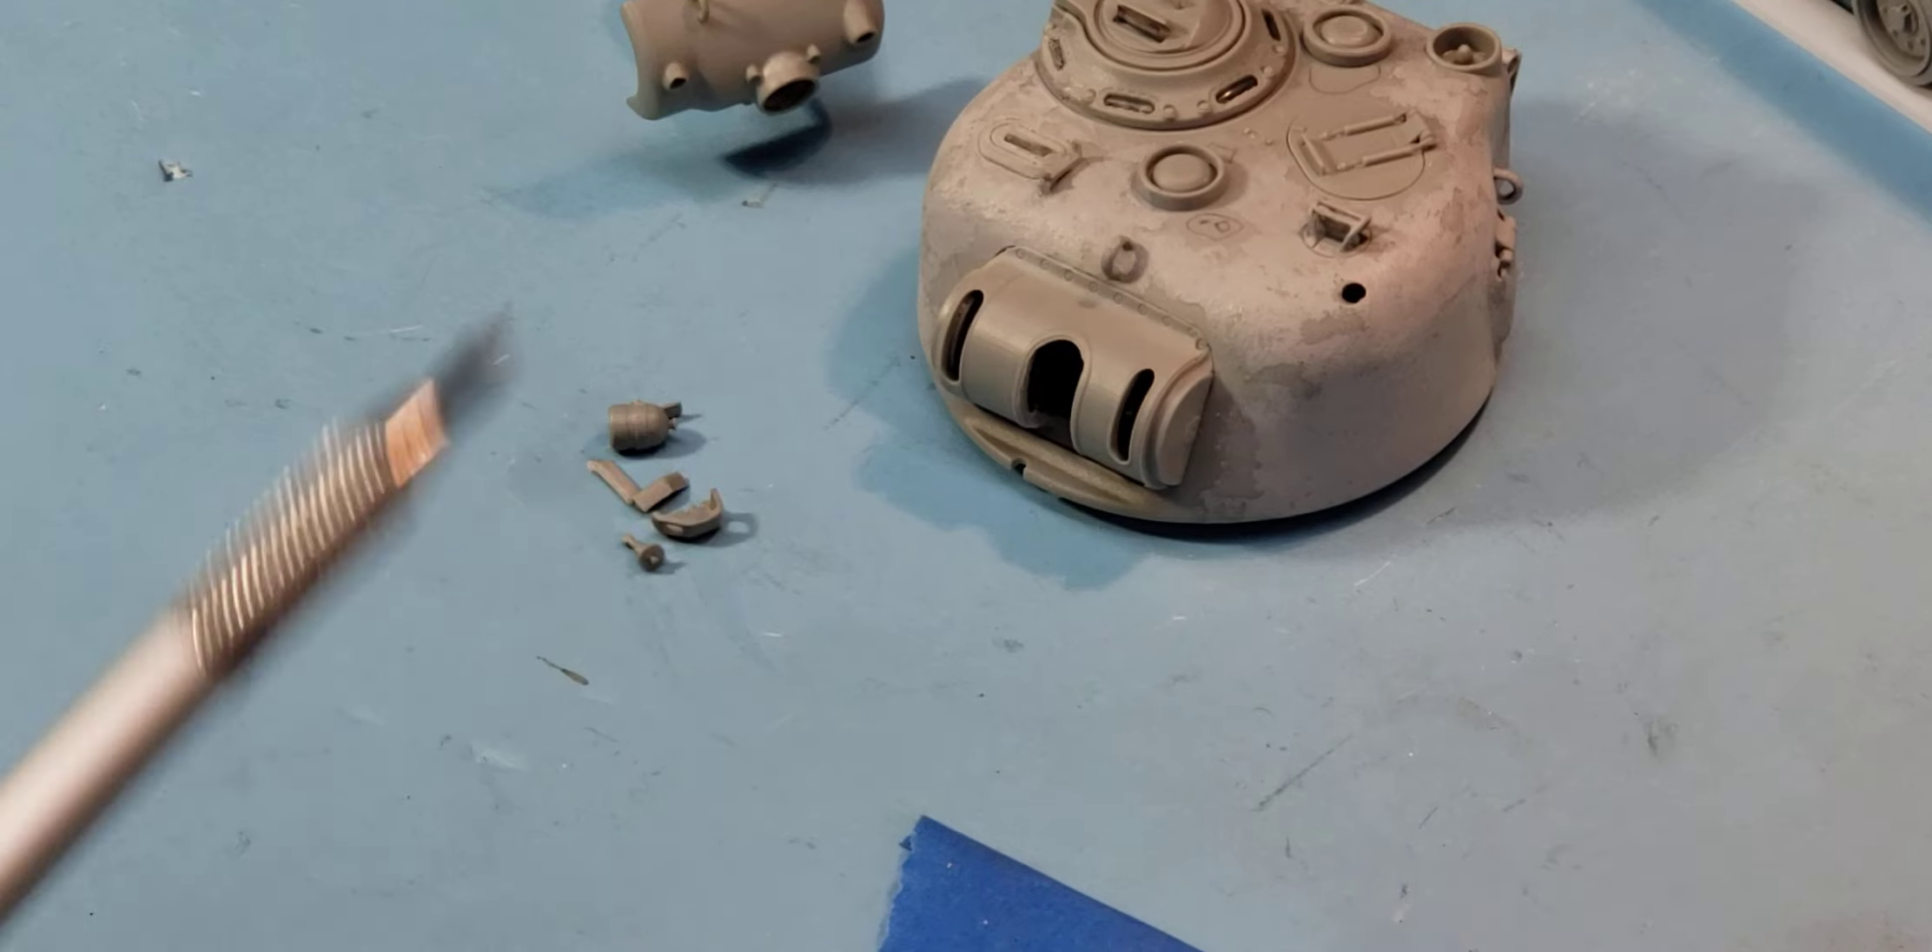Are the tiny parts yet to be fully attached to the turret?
Yes.